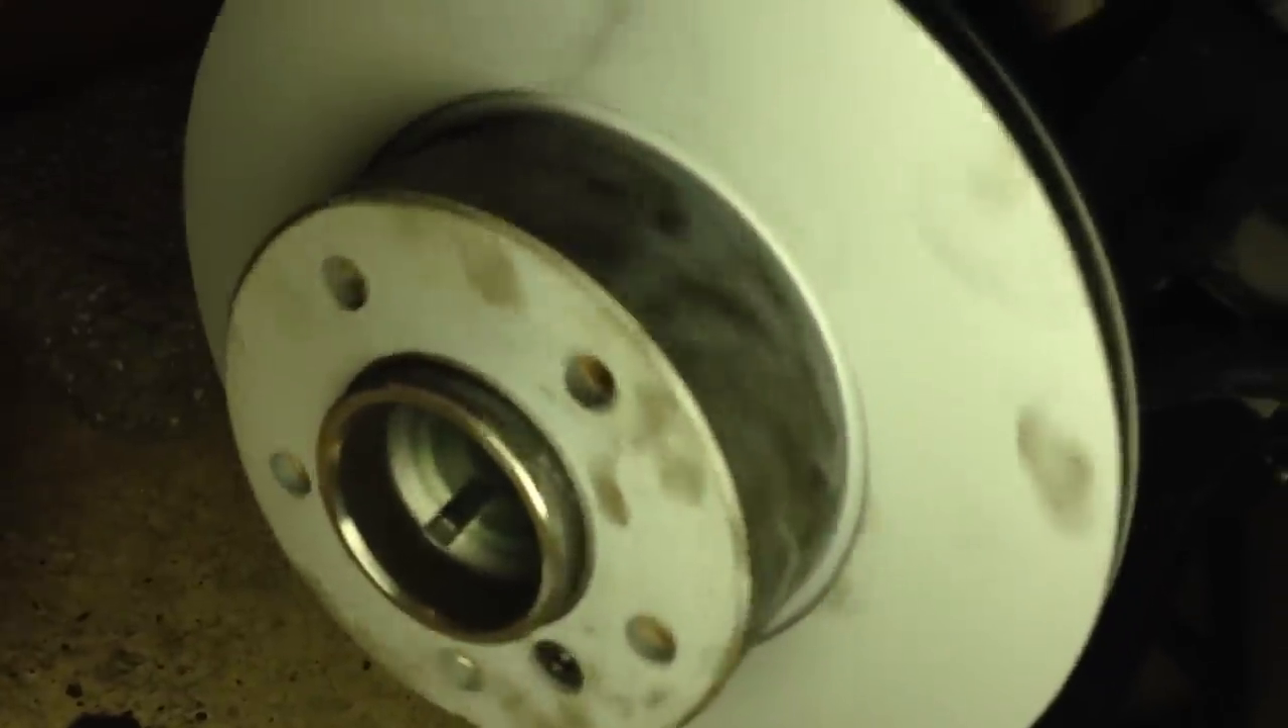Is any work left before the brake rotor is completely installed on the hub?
No.